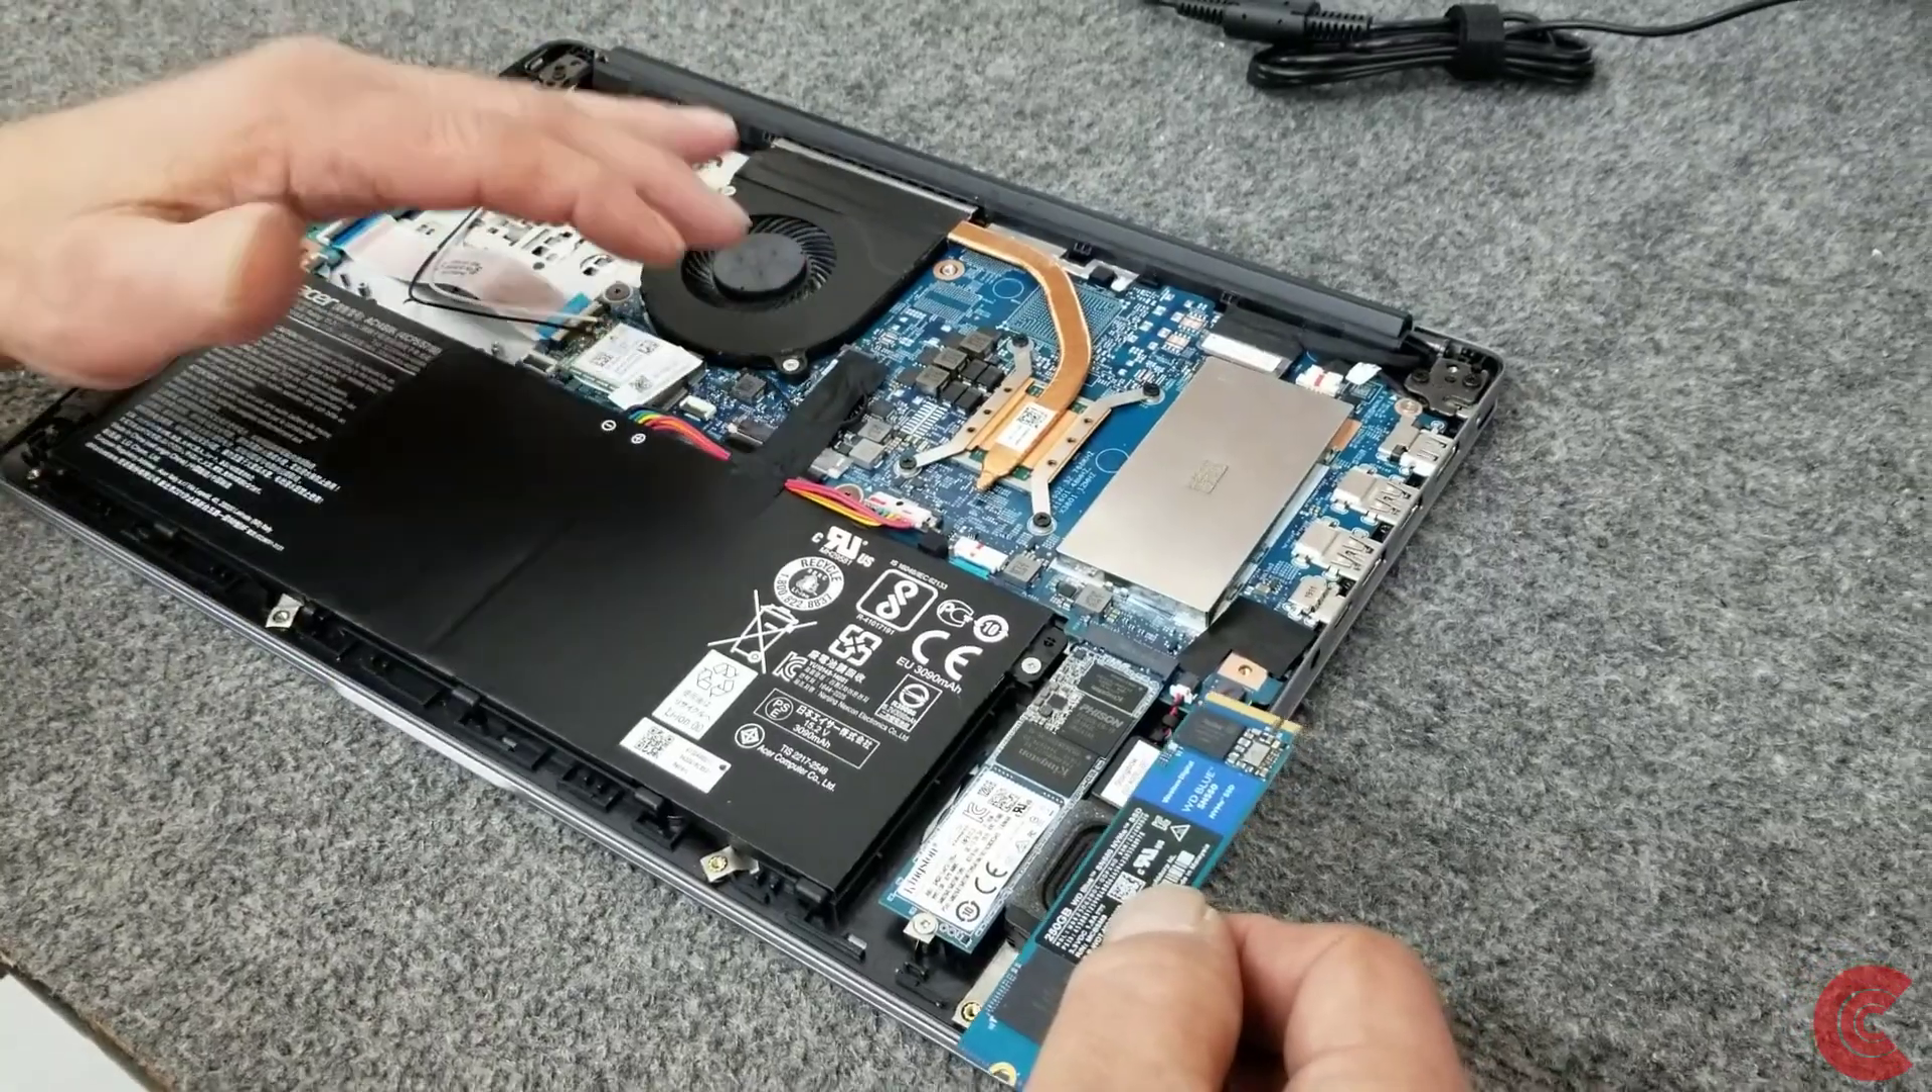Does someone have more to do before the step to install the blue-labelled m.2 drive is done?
Yes.